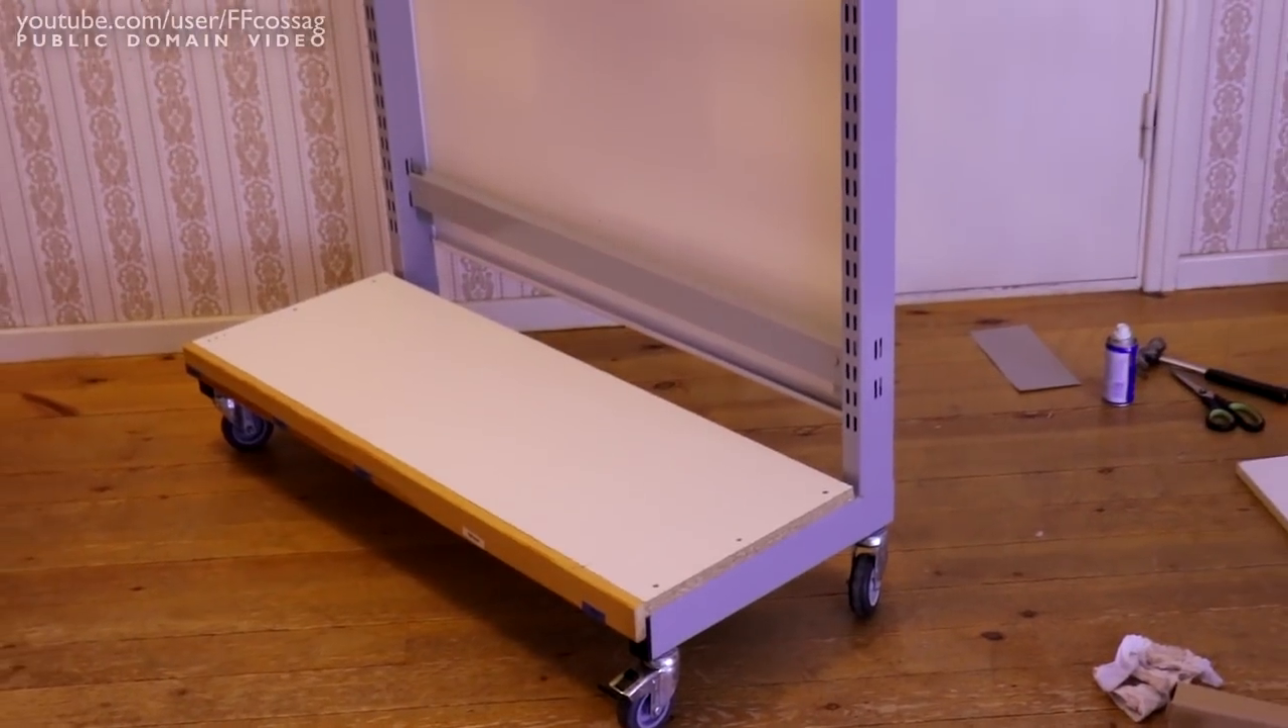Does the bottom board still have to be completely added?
No.